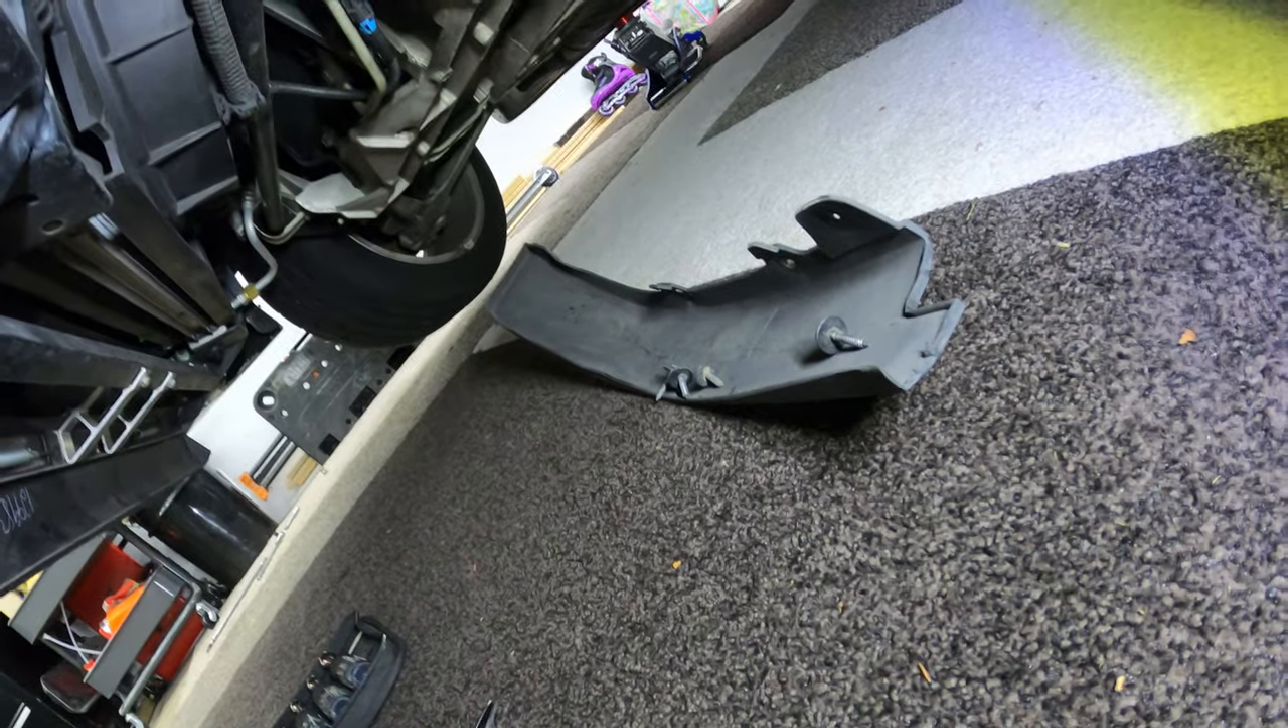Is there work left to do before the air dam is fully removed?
No.